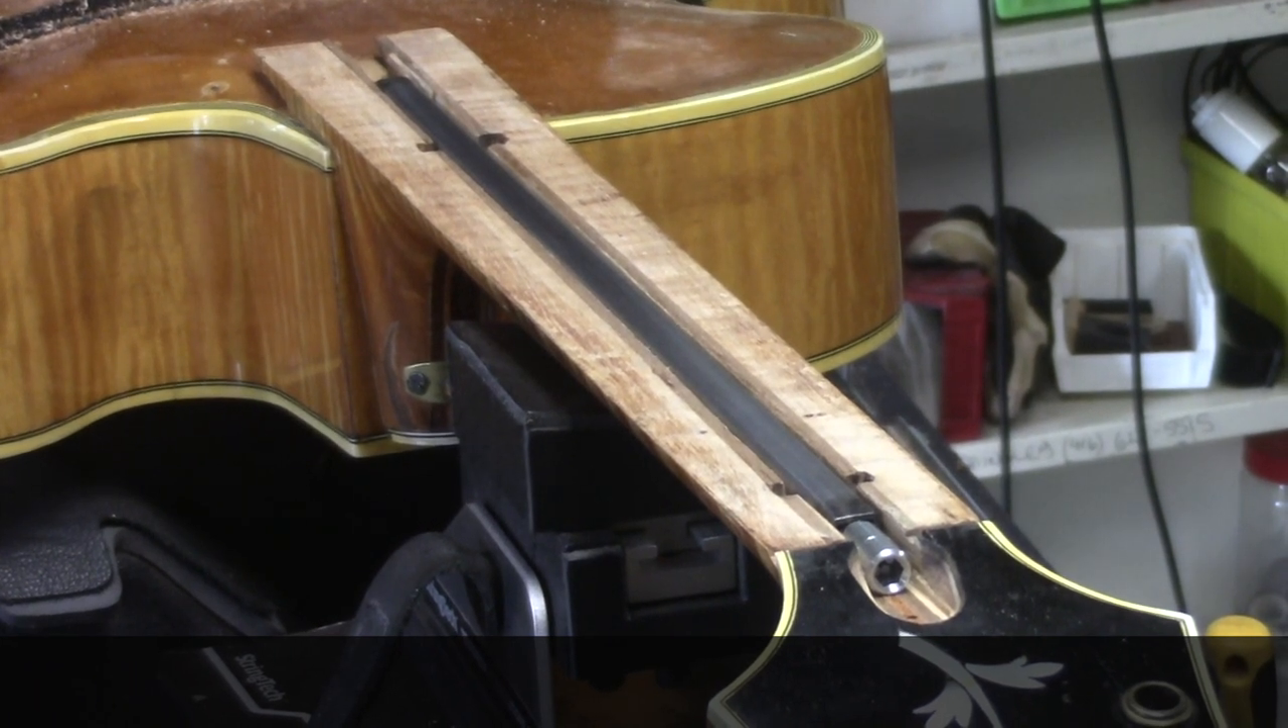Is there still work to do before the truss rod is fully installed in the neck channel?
No.